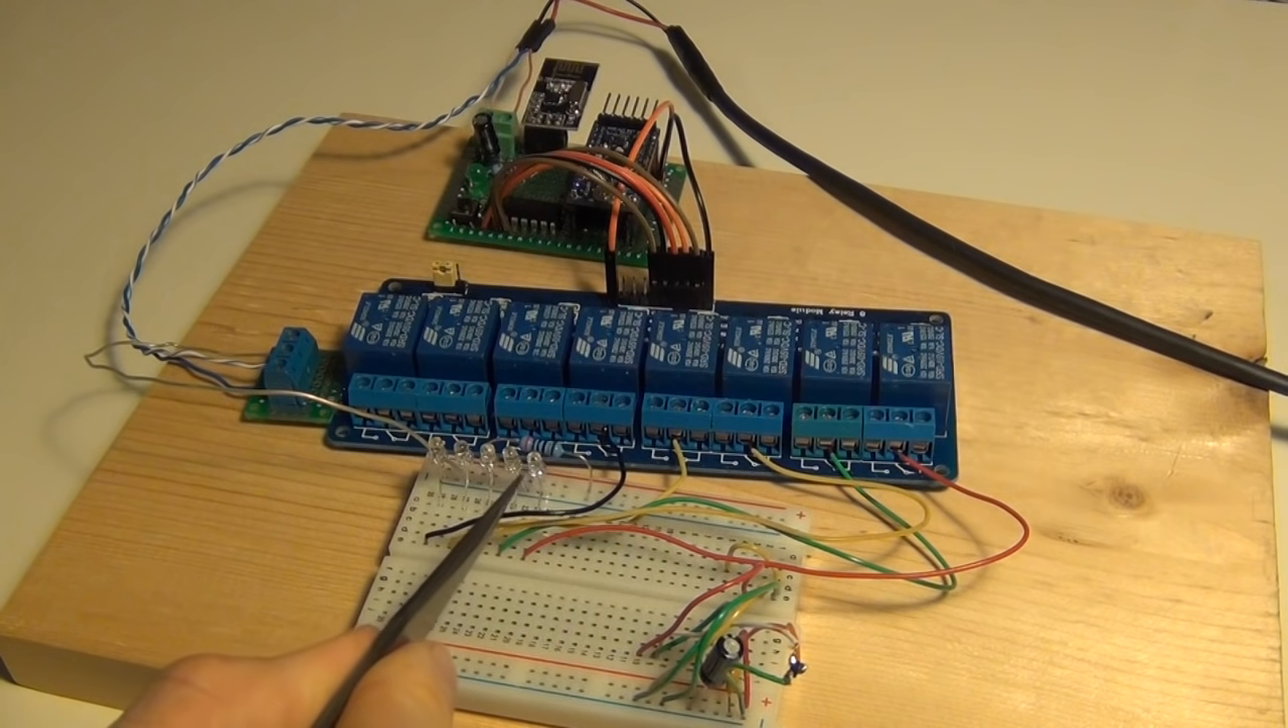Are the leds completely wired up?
Yes.